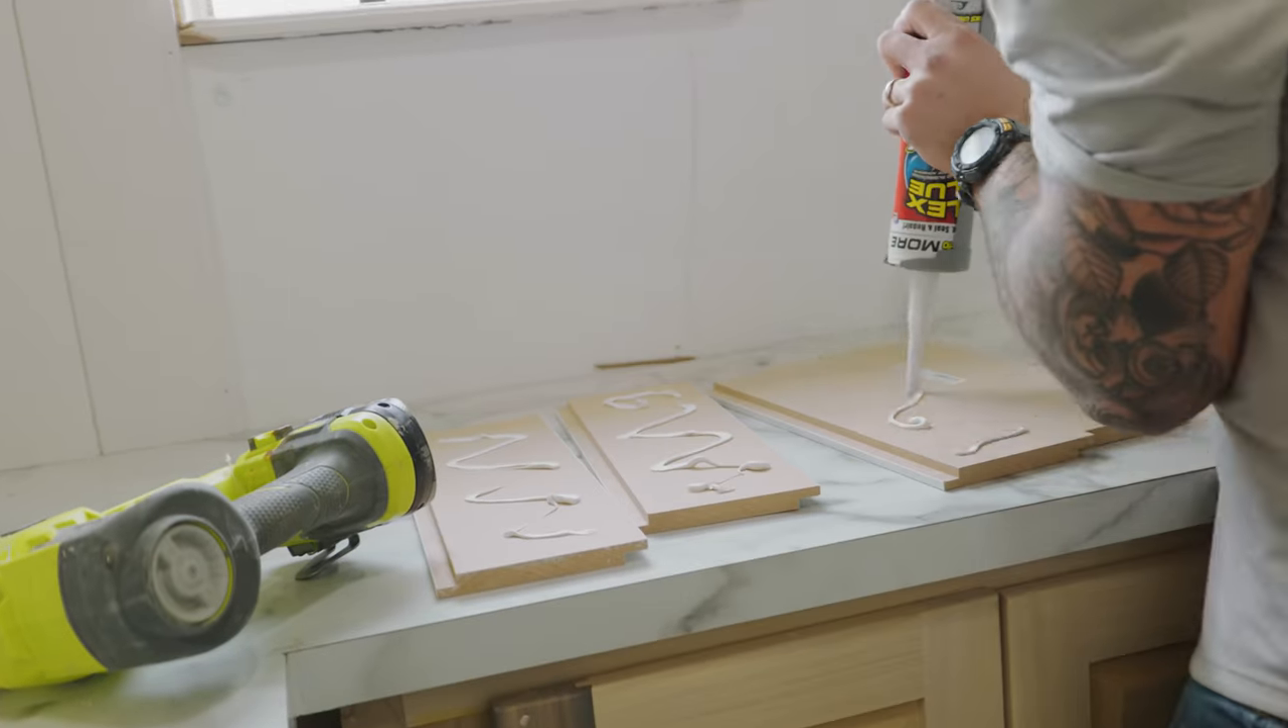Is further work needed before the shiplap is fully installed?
Yes.